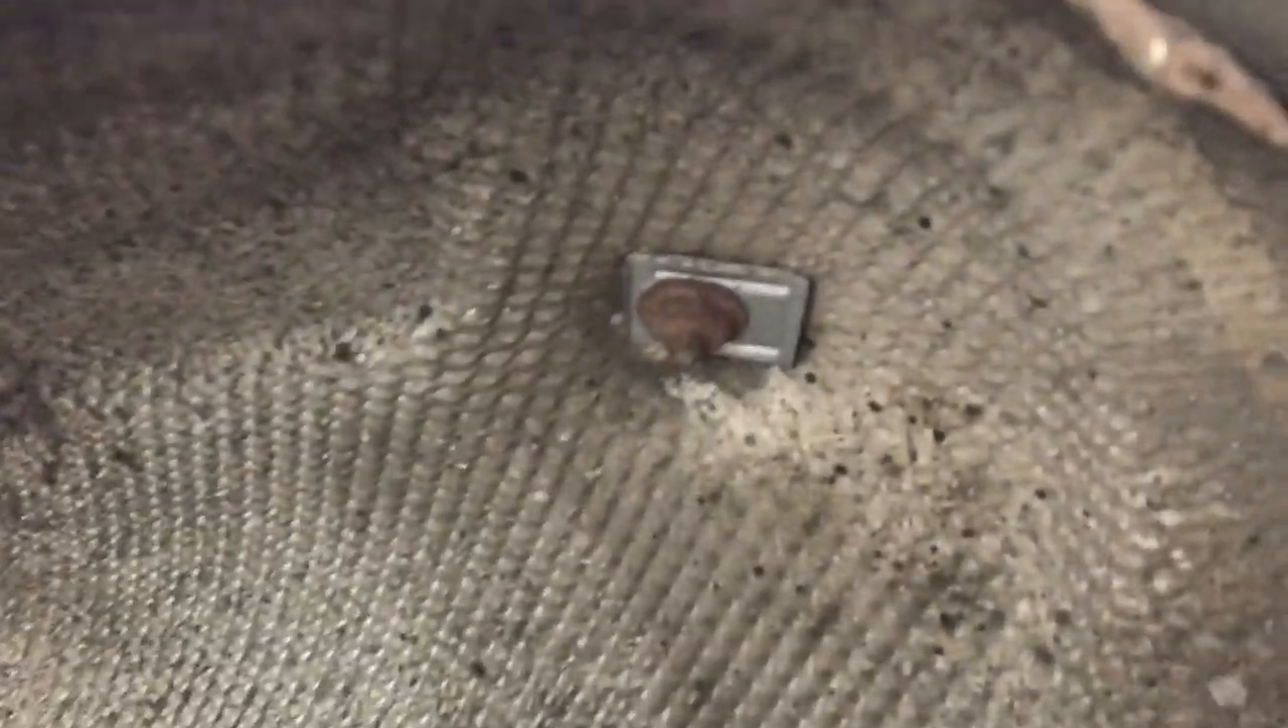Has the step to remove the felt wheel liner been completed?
No.